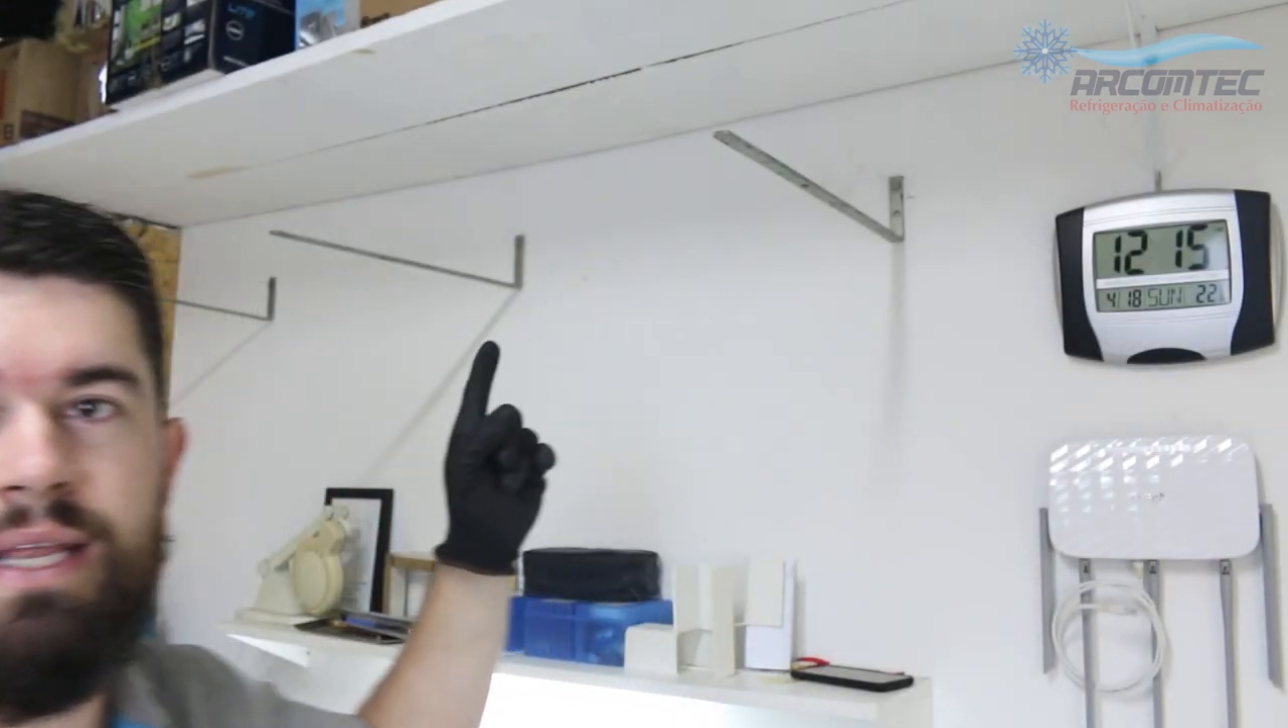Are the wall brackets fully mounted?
Yes.